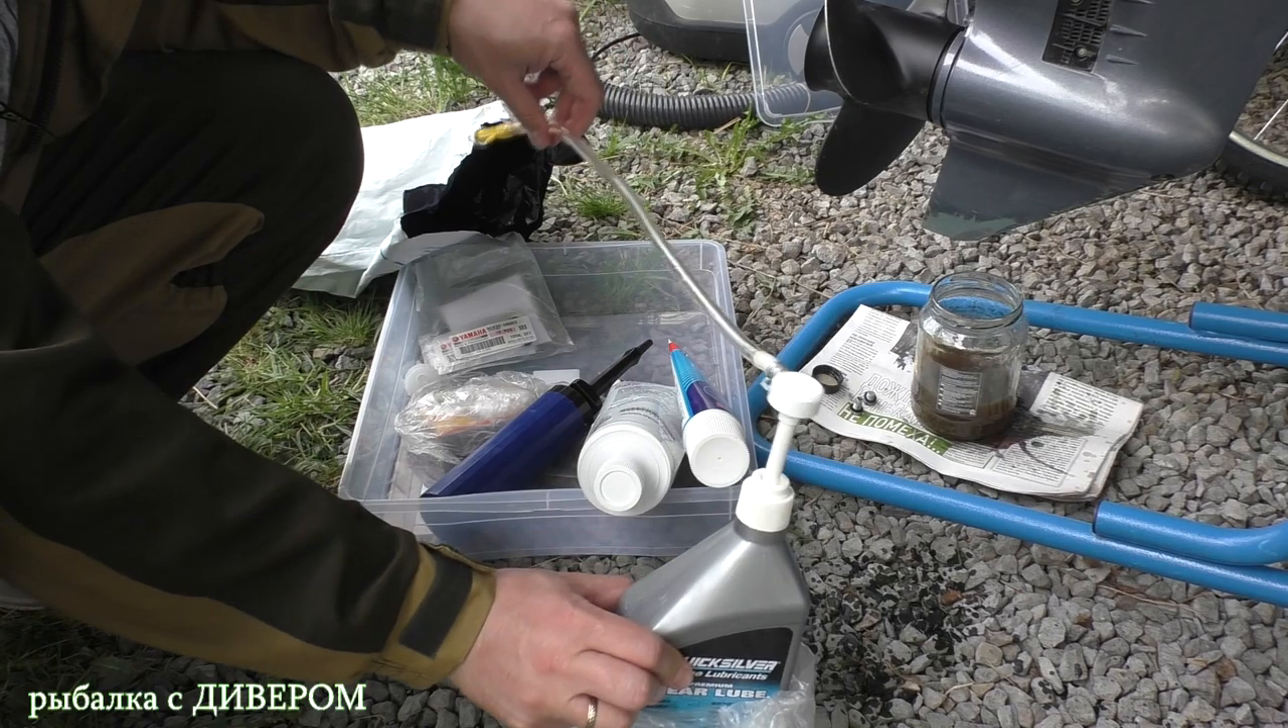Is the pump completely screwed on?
Yes.